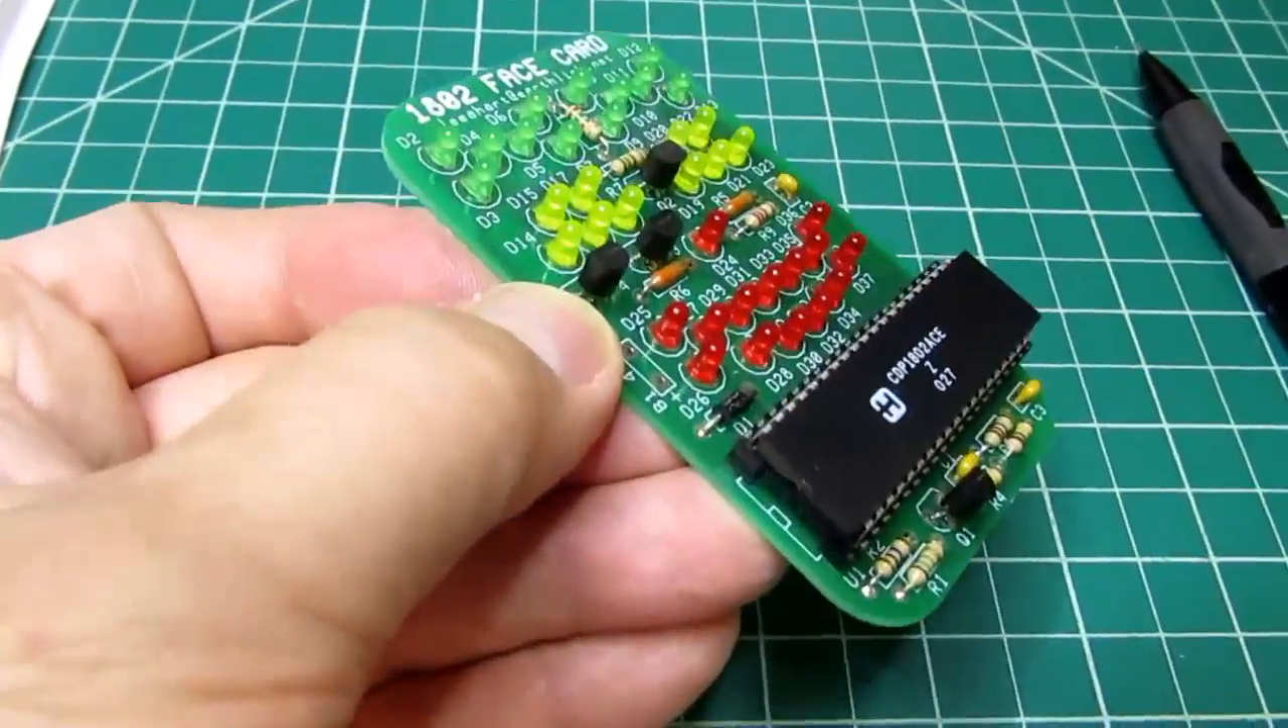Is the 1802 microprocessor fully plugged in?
Yes.